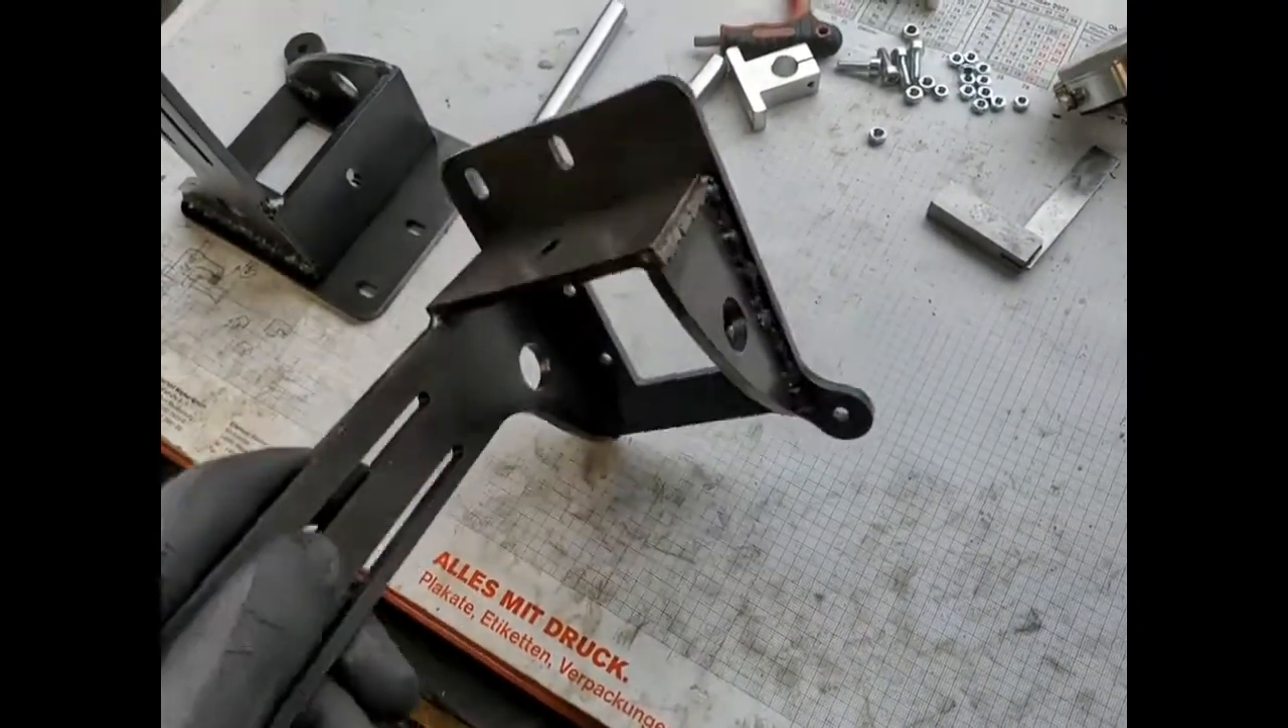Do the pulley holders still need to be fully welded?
No.